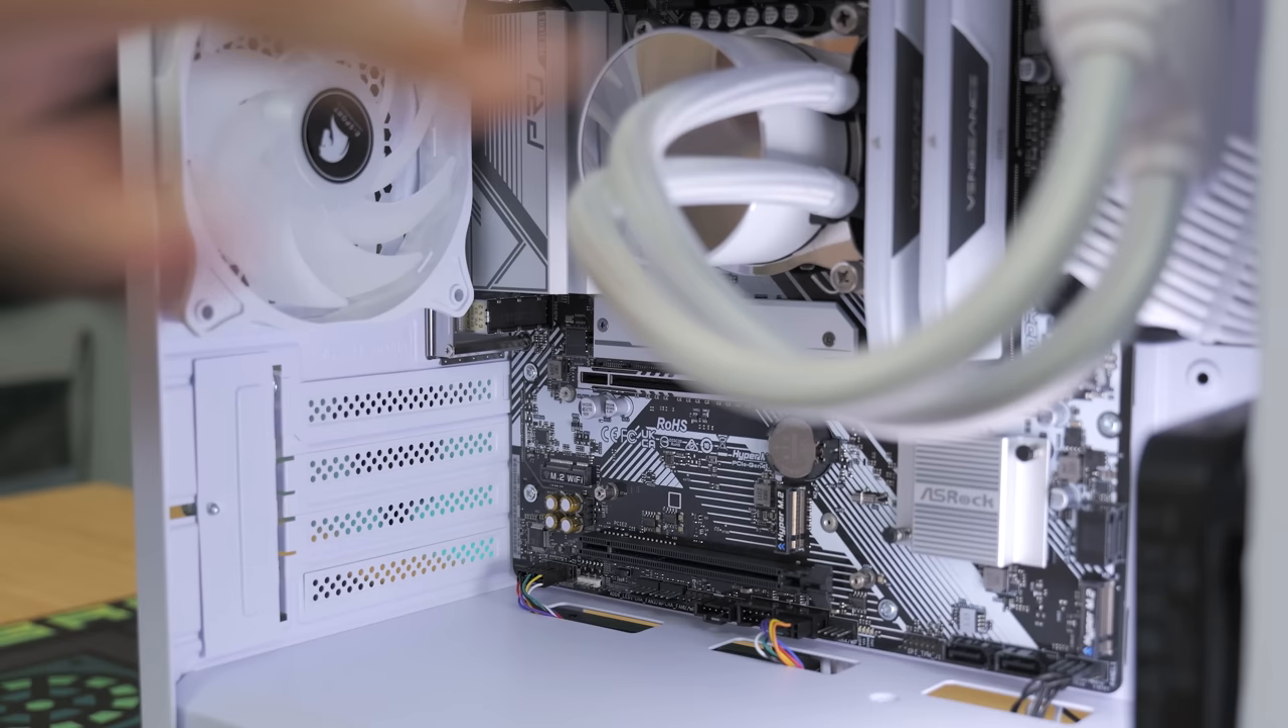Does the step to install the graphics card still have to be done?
Yes.